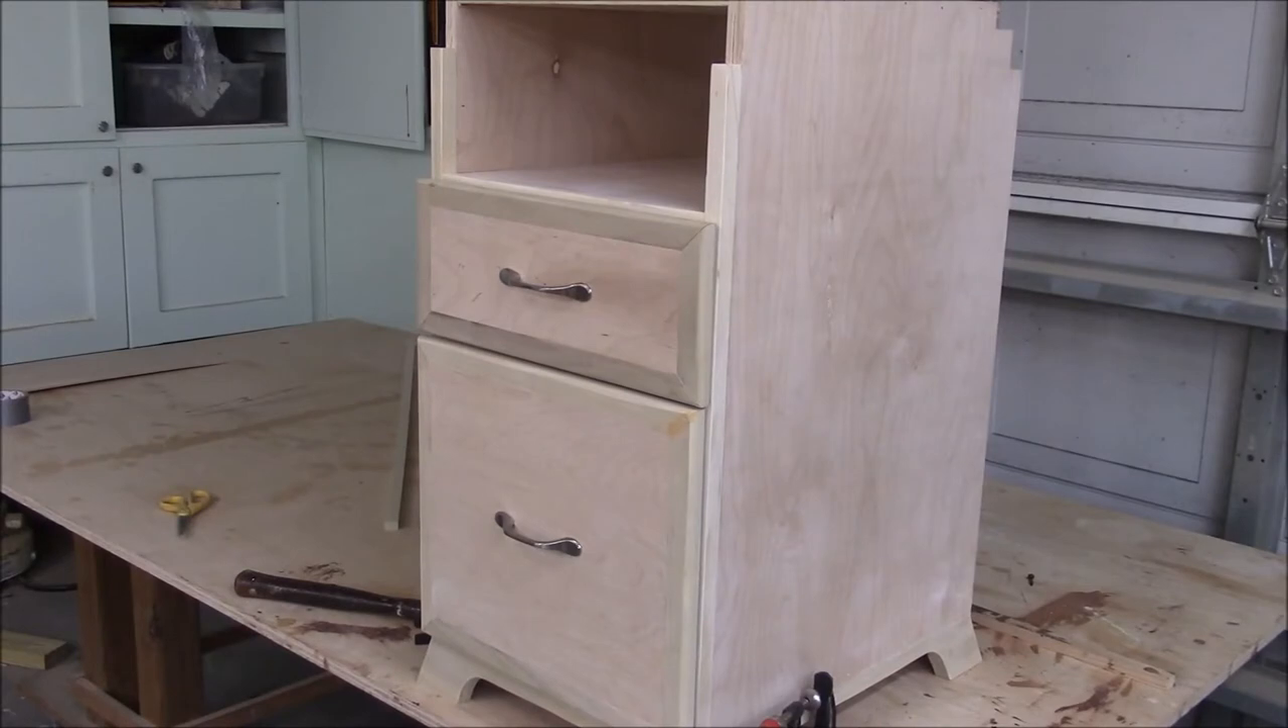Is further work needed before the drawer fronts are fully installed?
No.